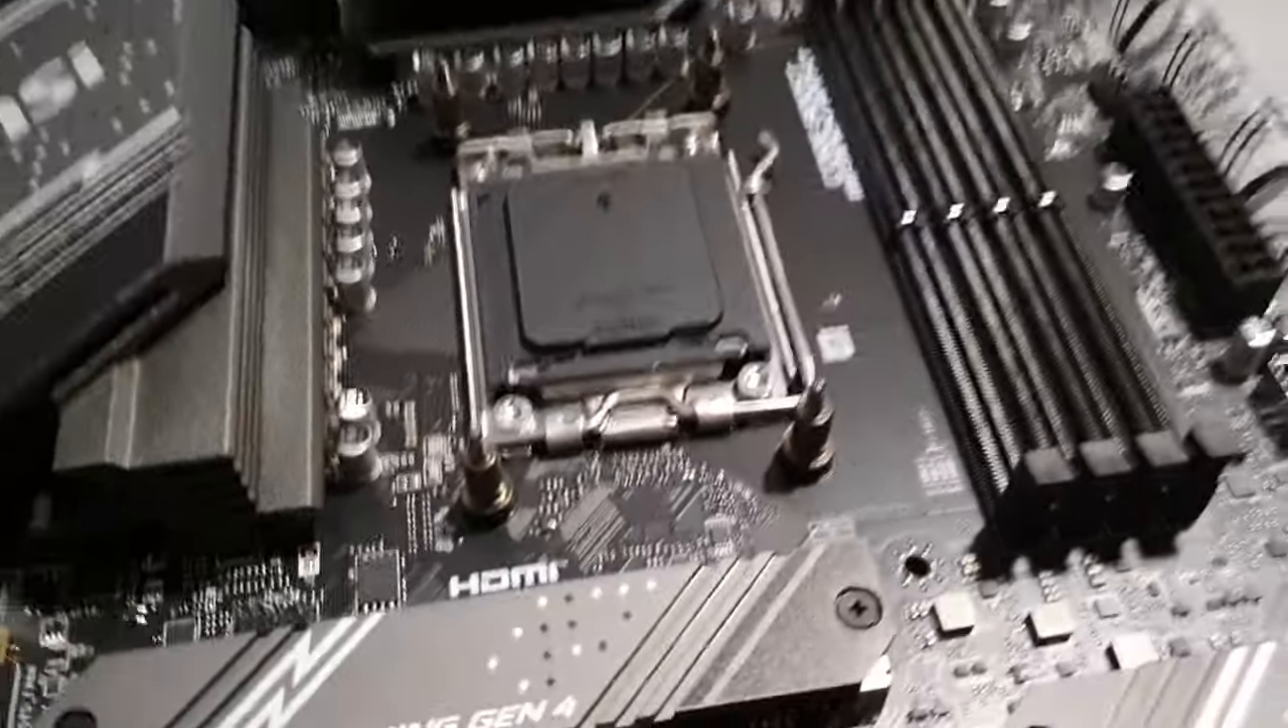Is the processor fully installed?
No.